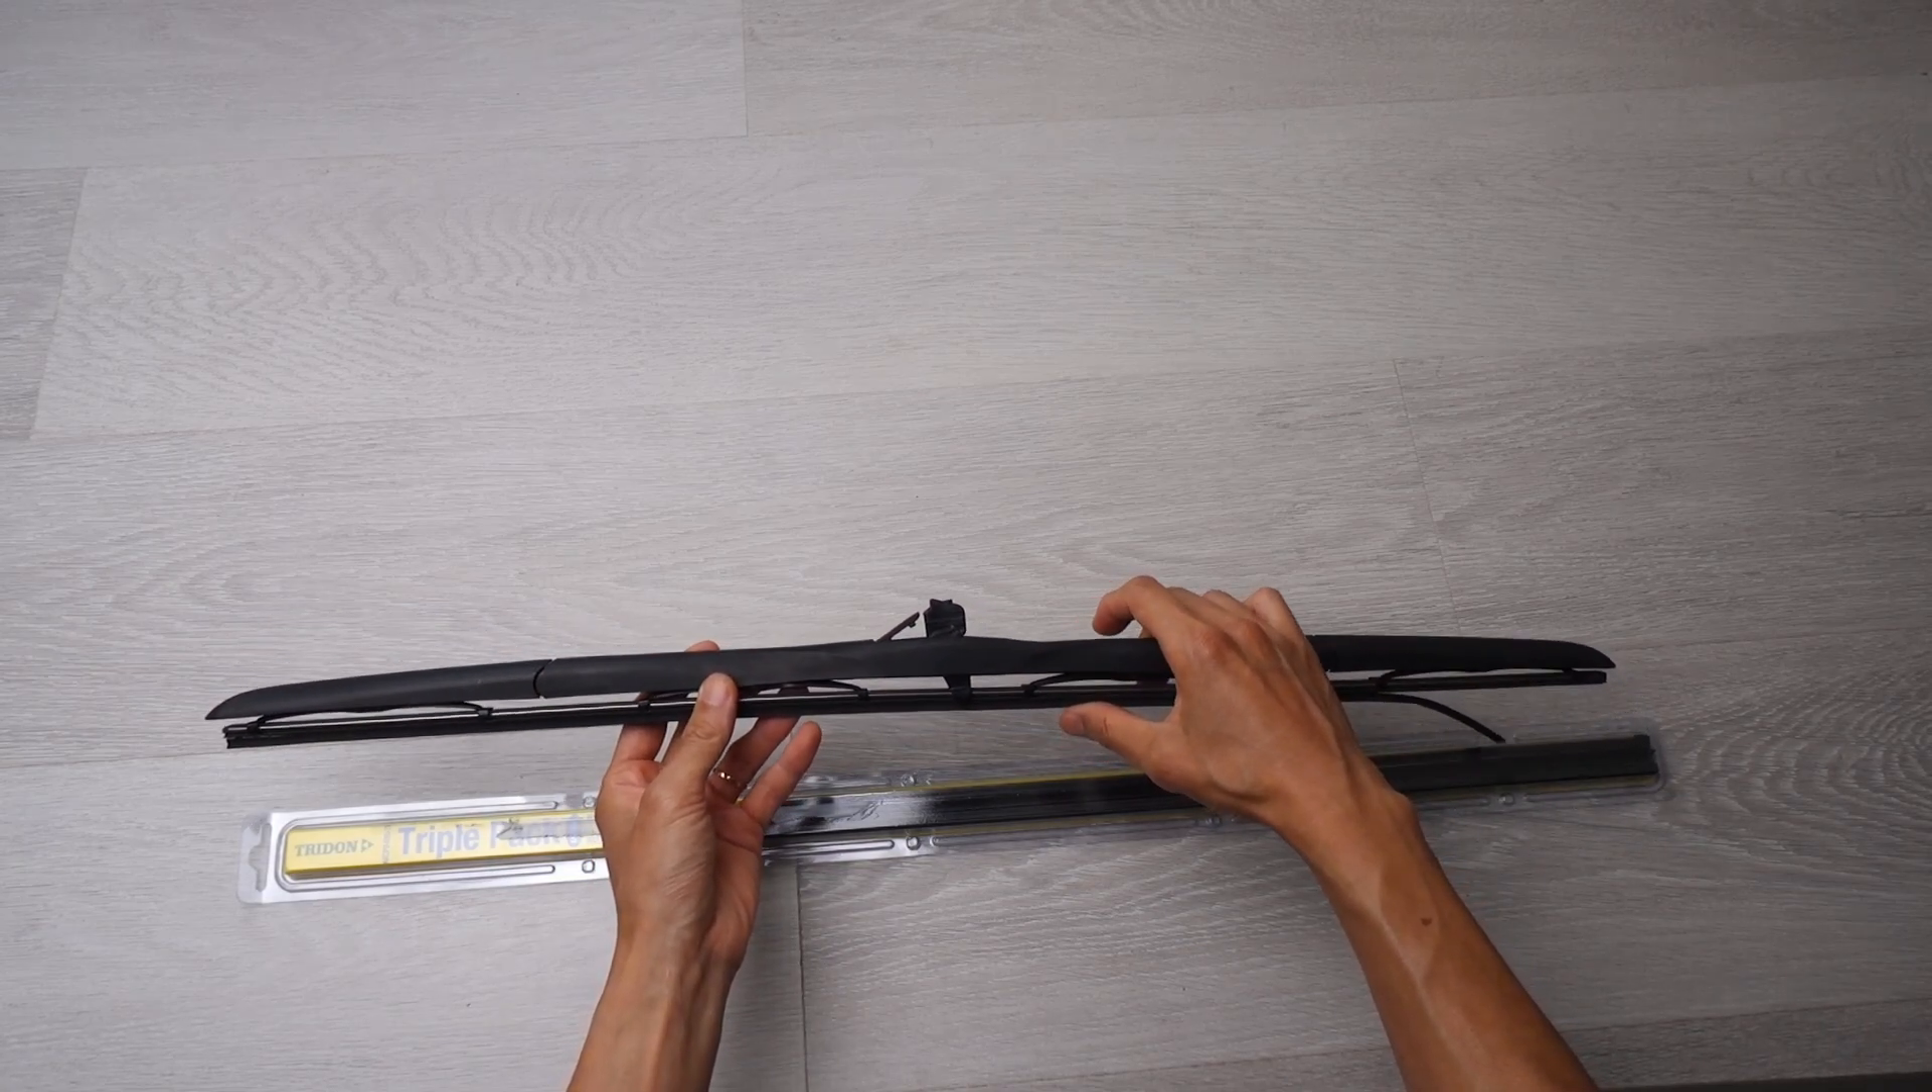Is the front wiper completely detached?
Yes.